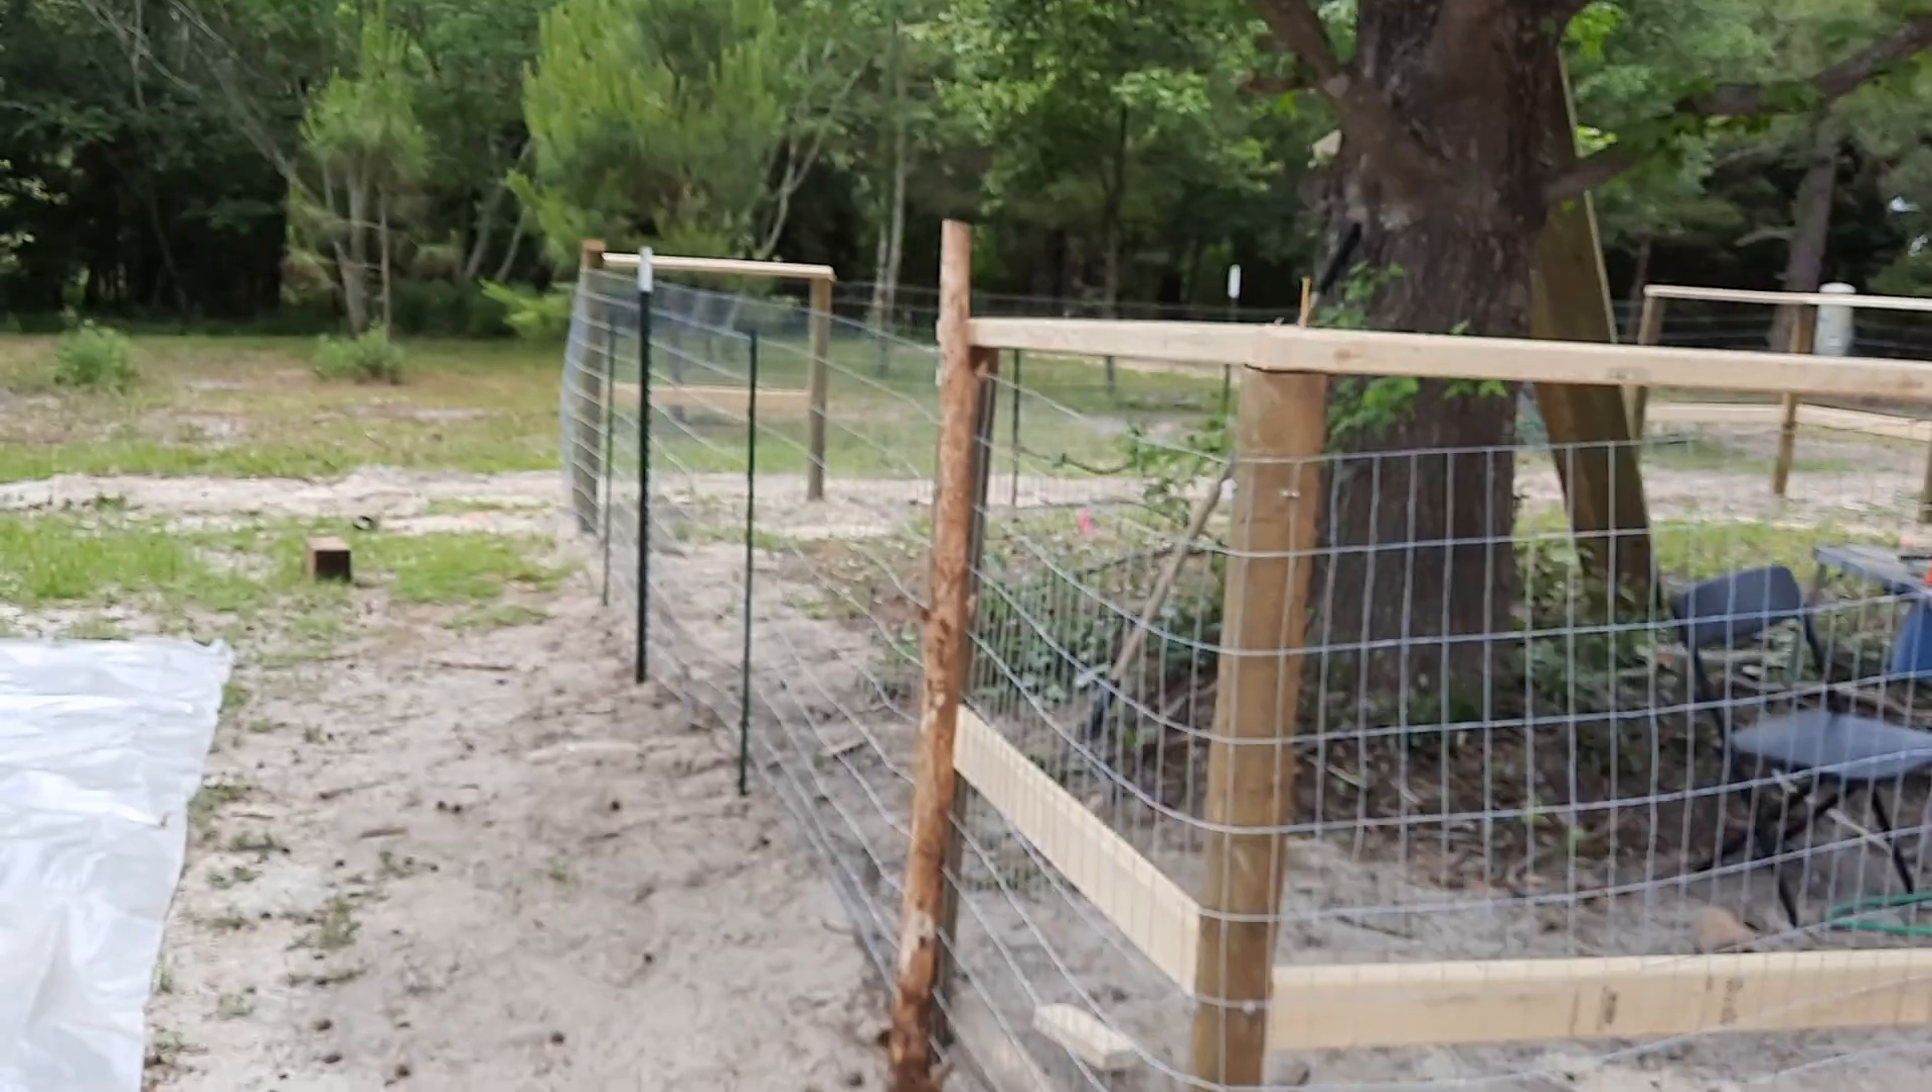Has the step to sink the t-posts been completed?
Yes.